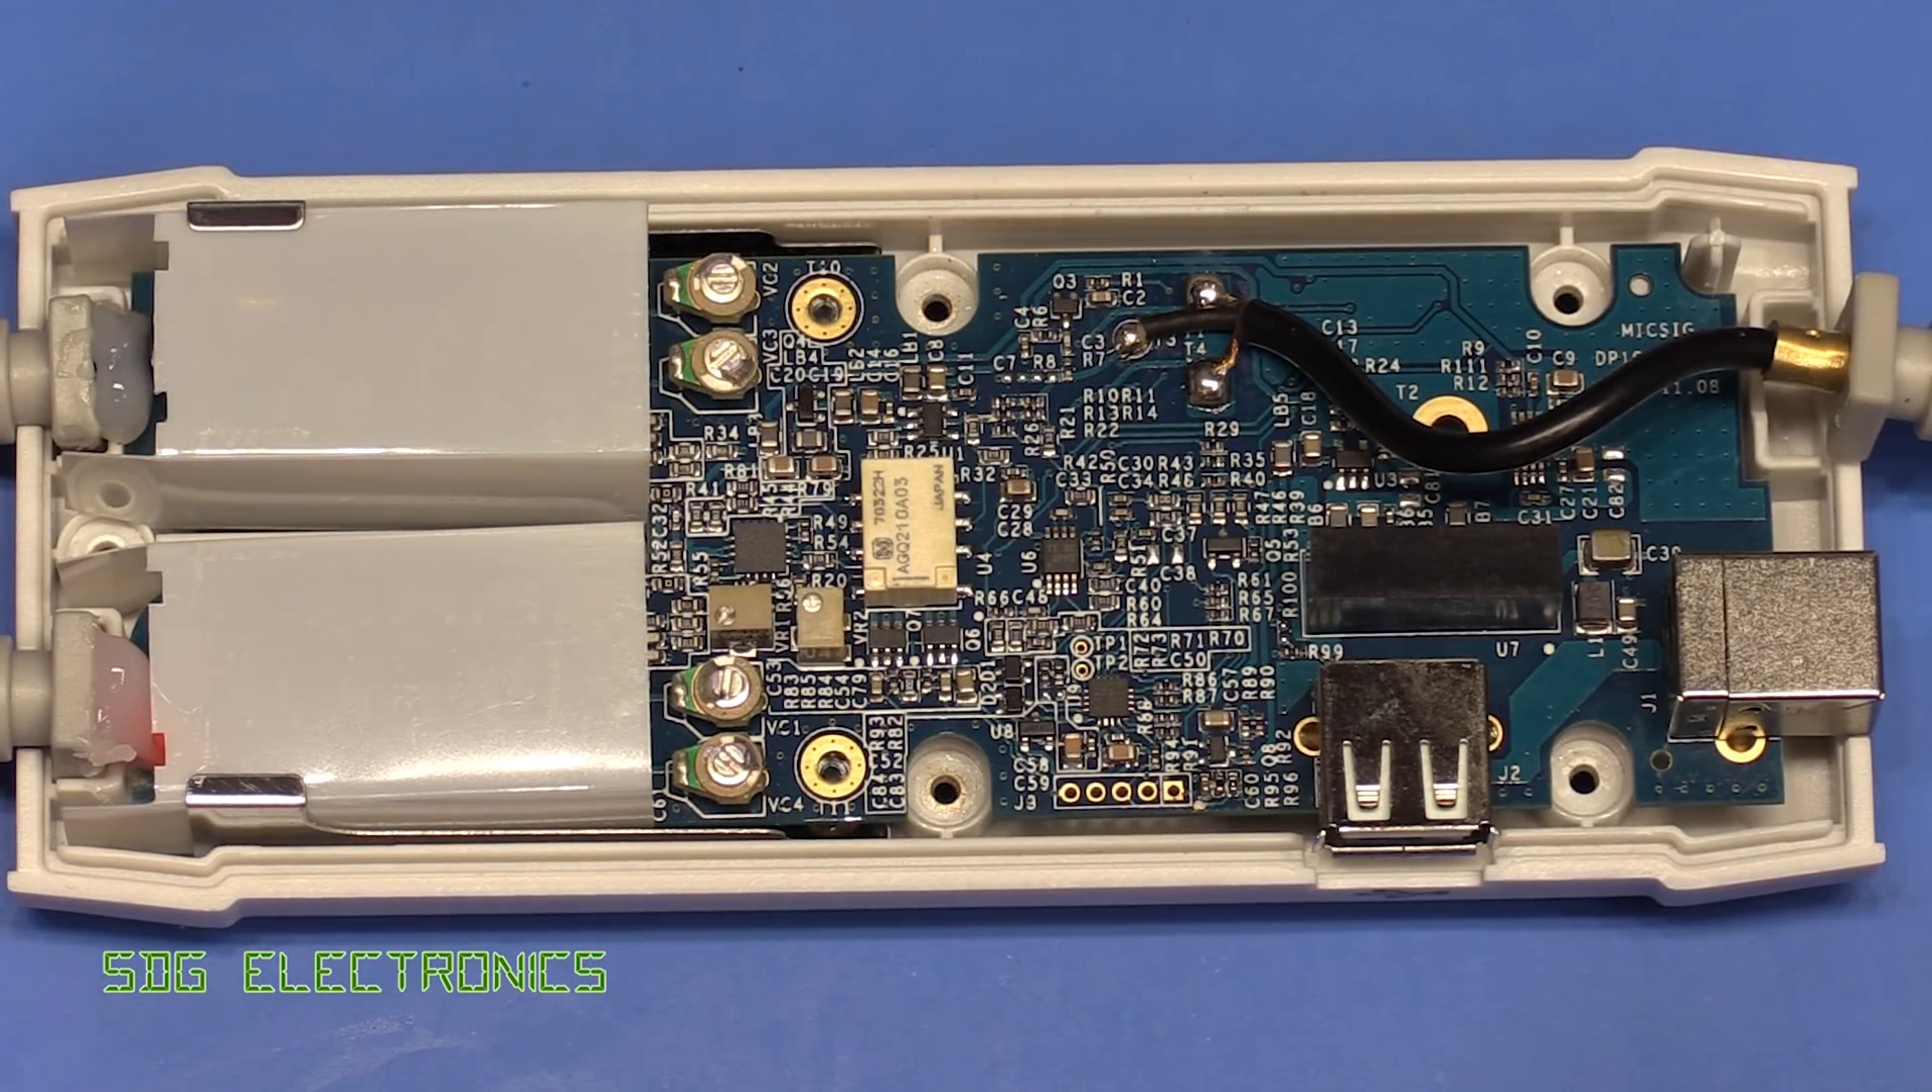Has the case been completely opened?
Yes.